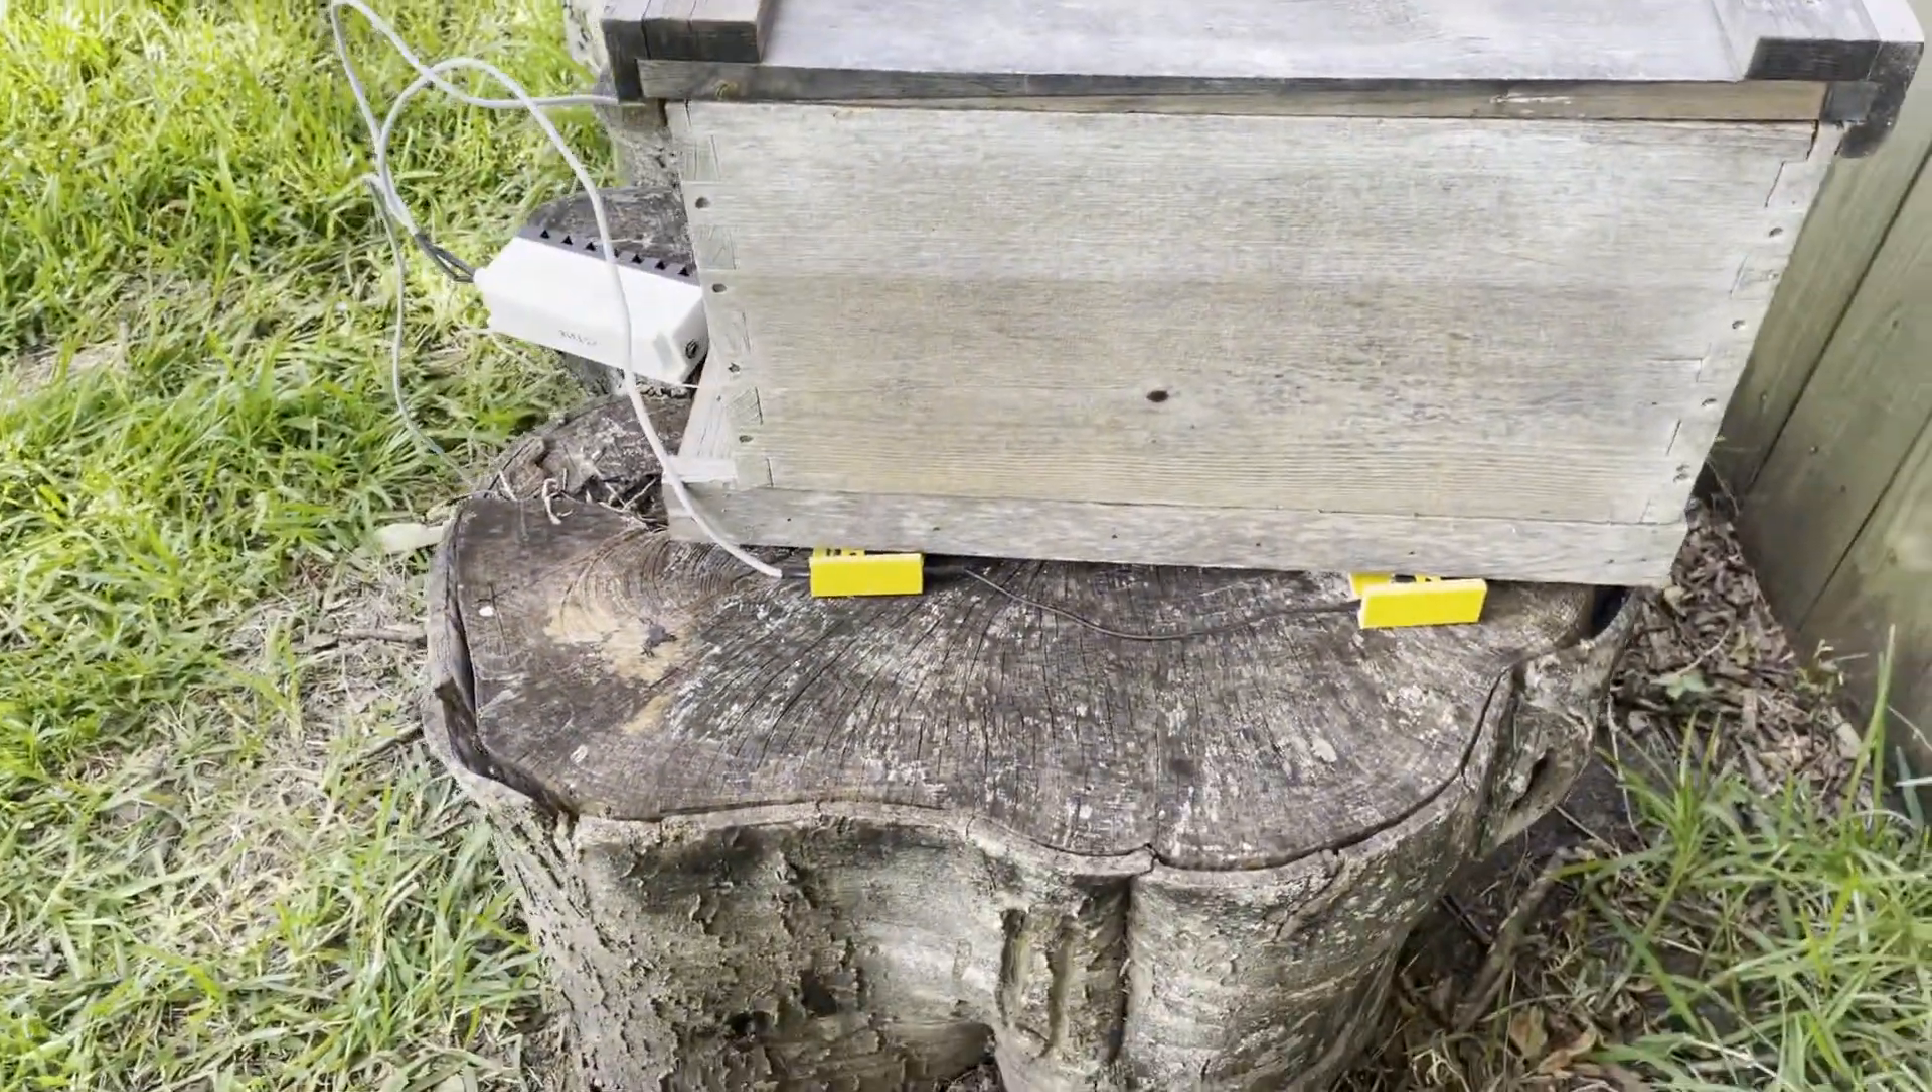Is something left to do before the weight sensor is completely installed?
No.